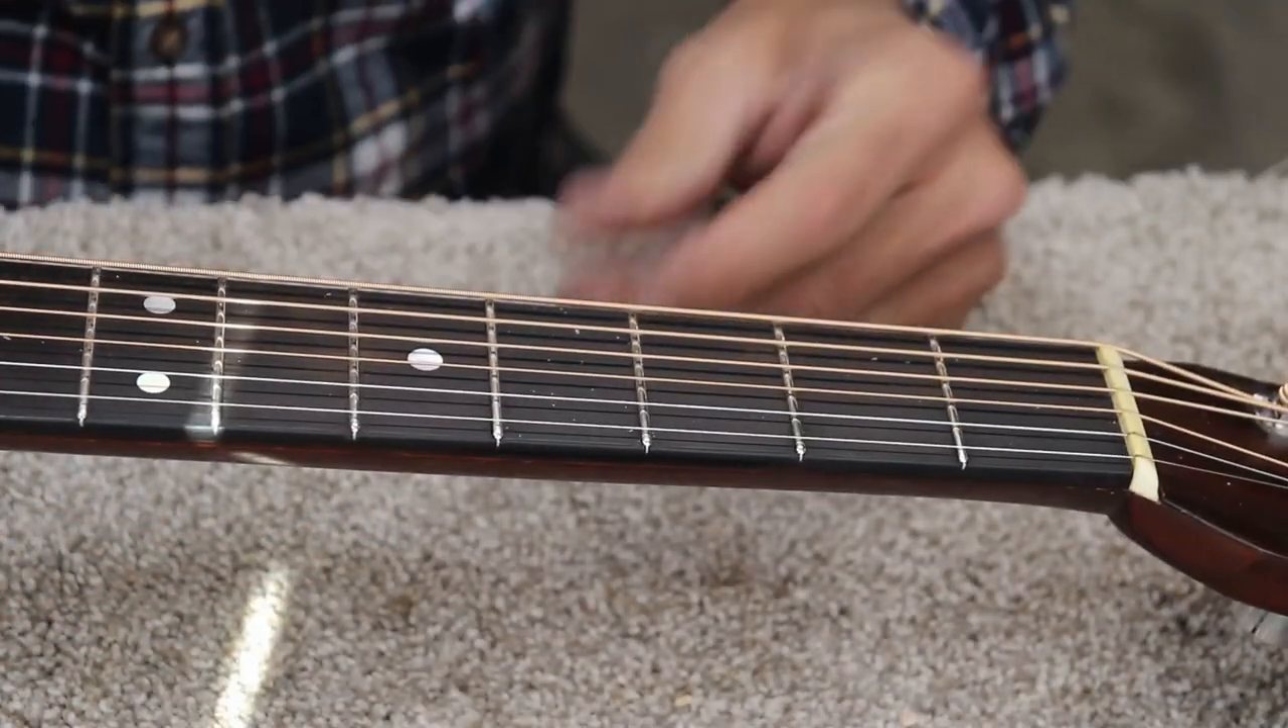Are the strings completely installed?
Yes.